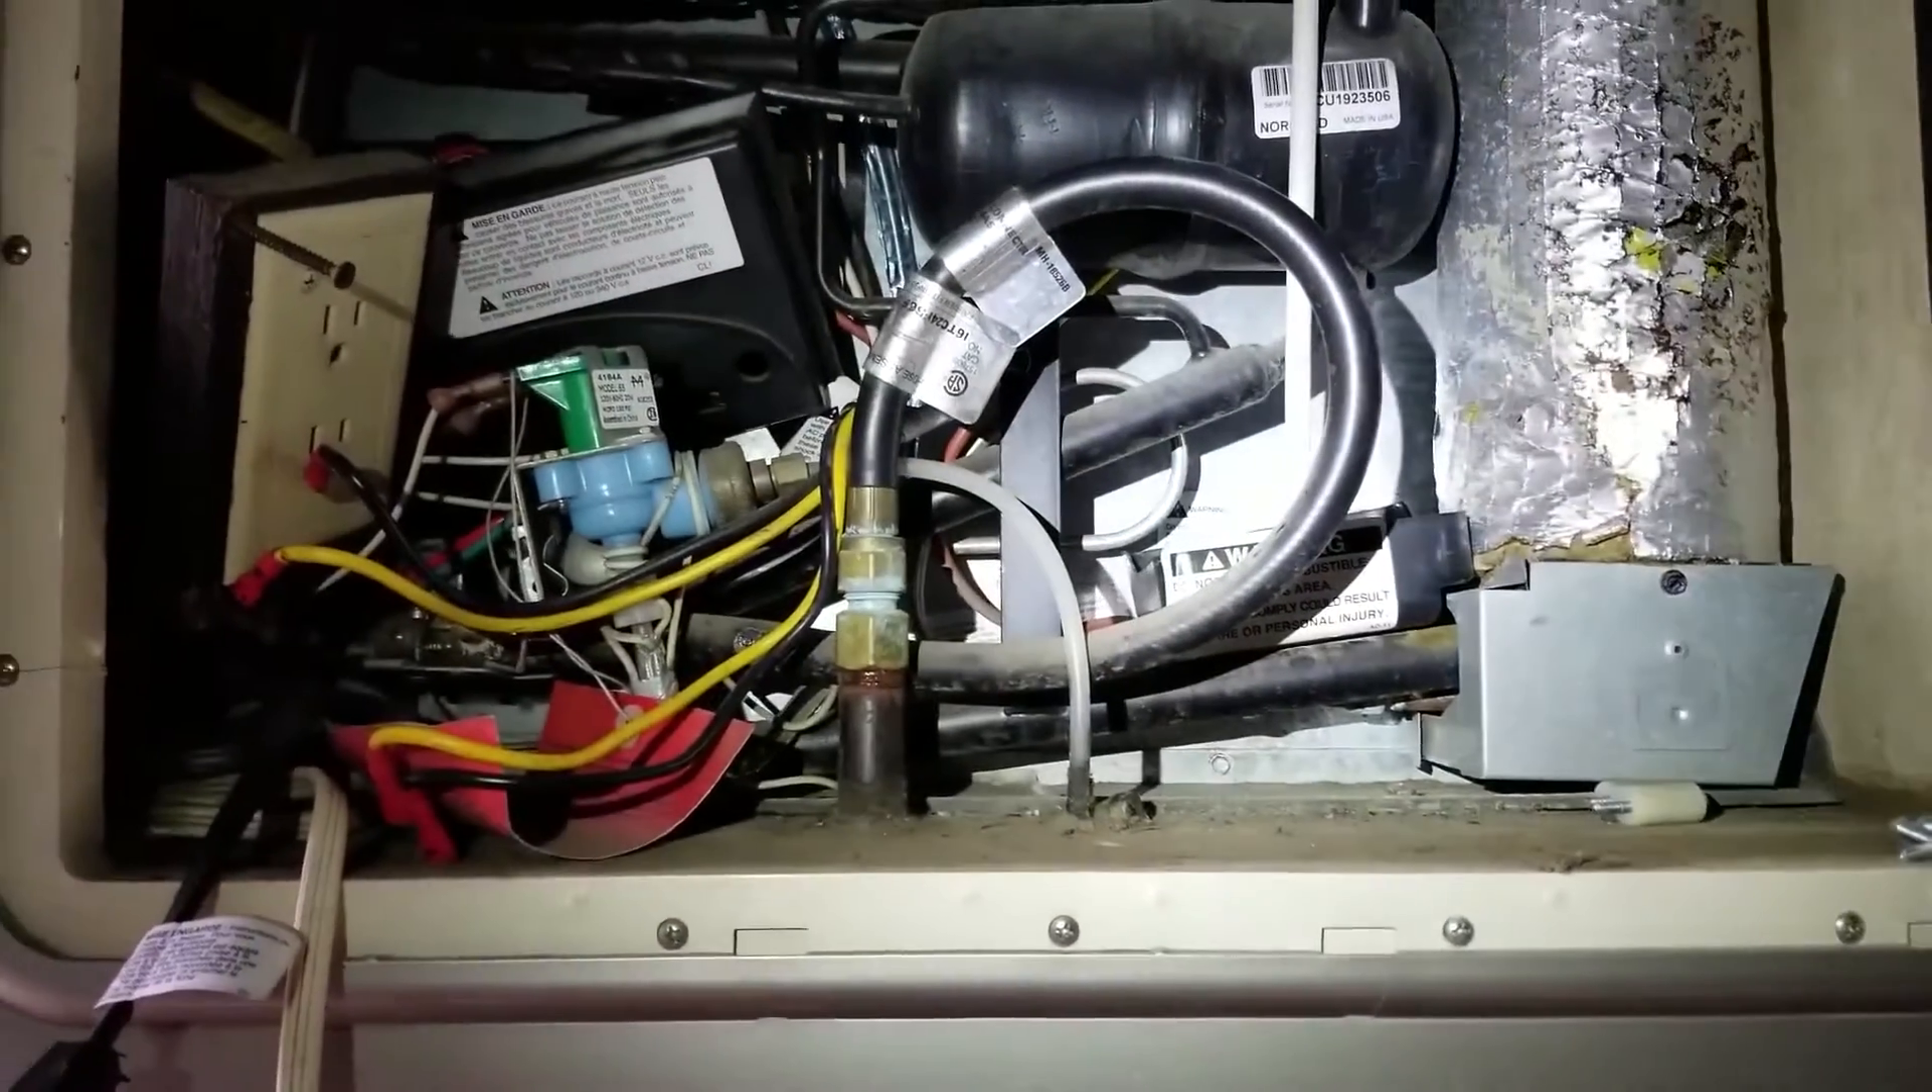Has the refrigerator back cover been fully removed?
Yes.